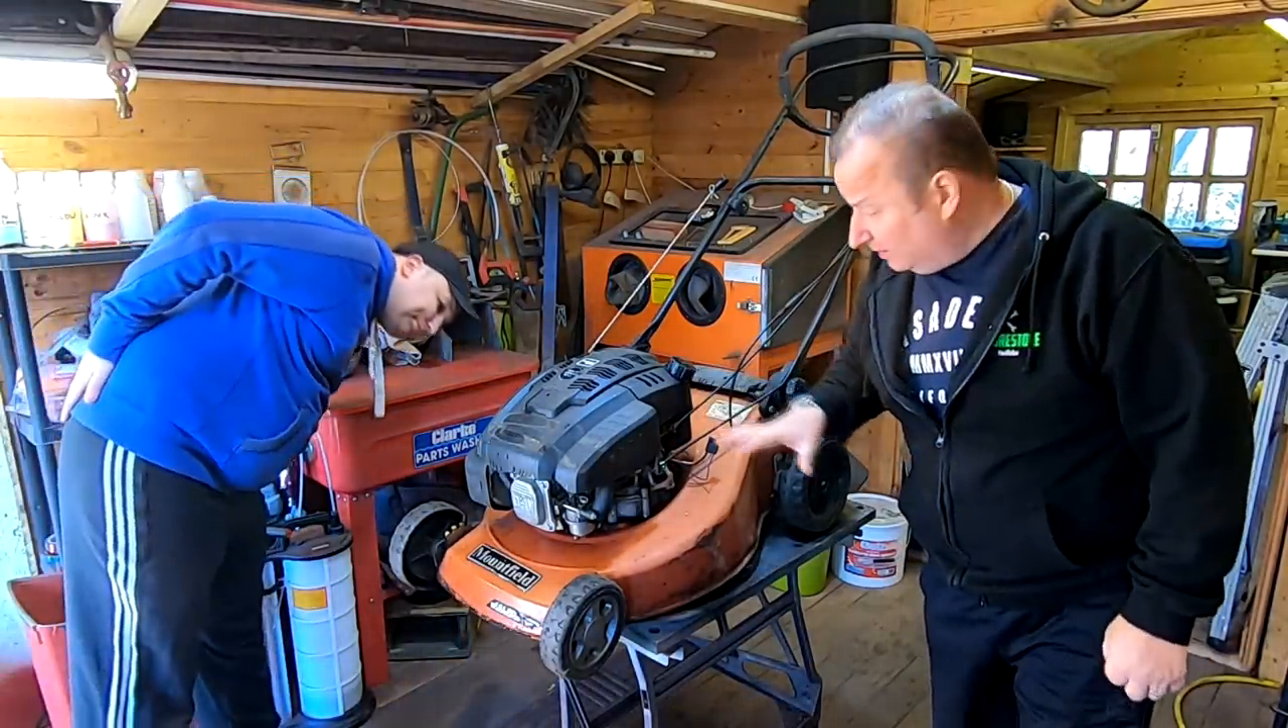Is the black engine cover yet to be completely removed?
Yes.